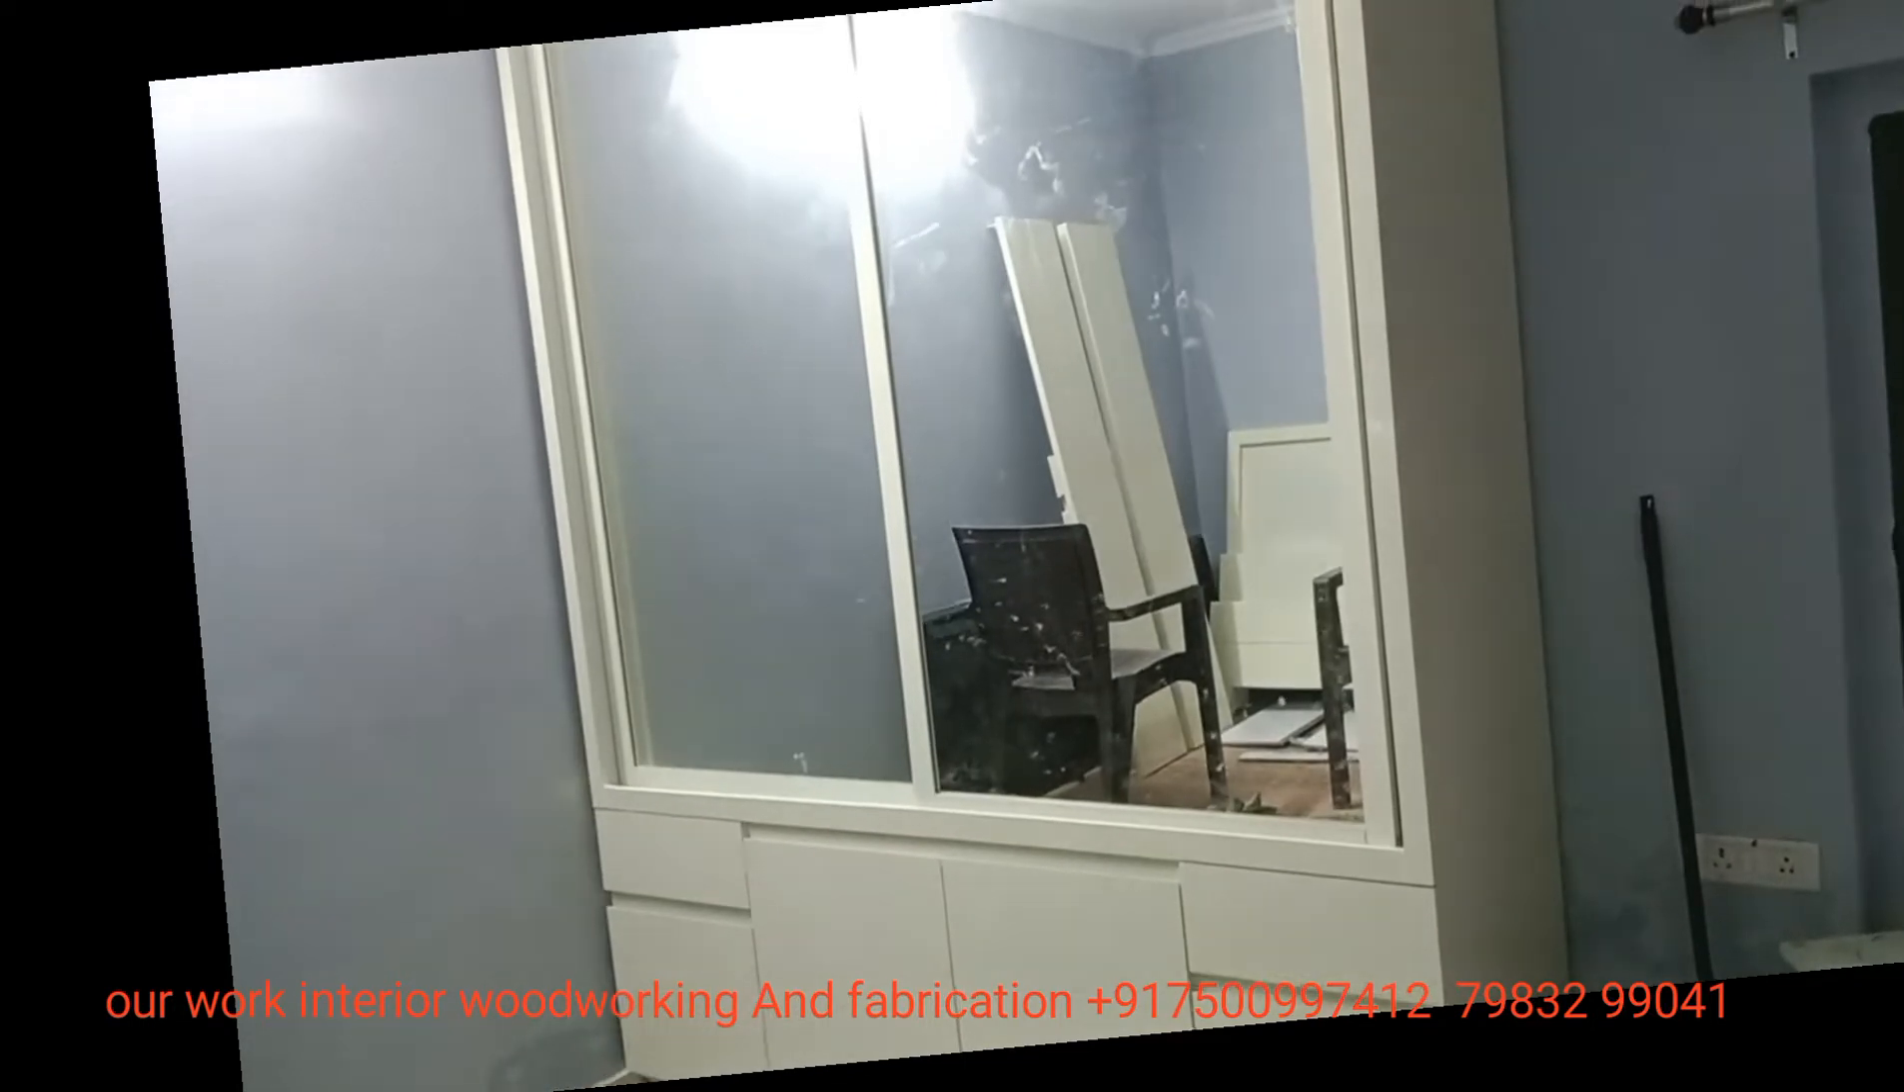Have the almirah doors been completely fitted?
Yes.